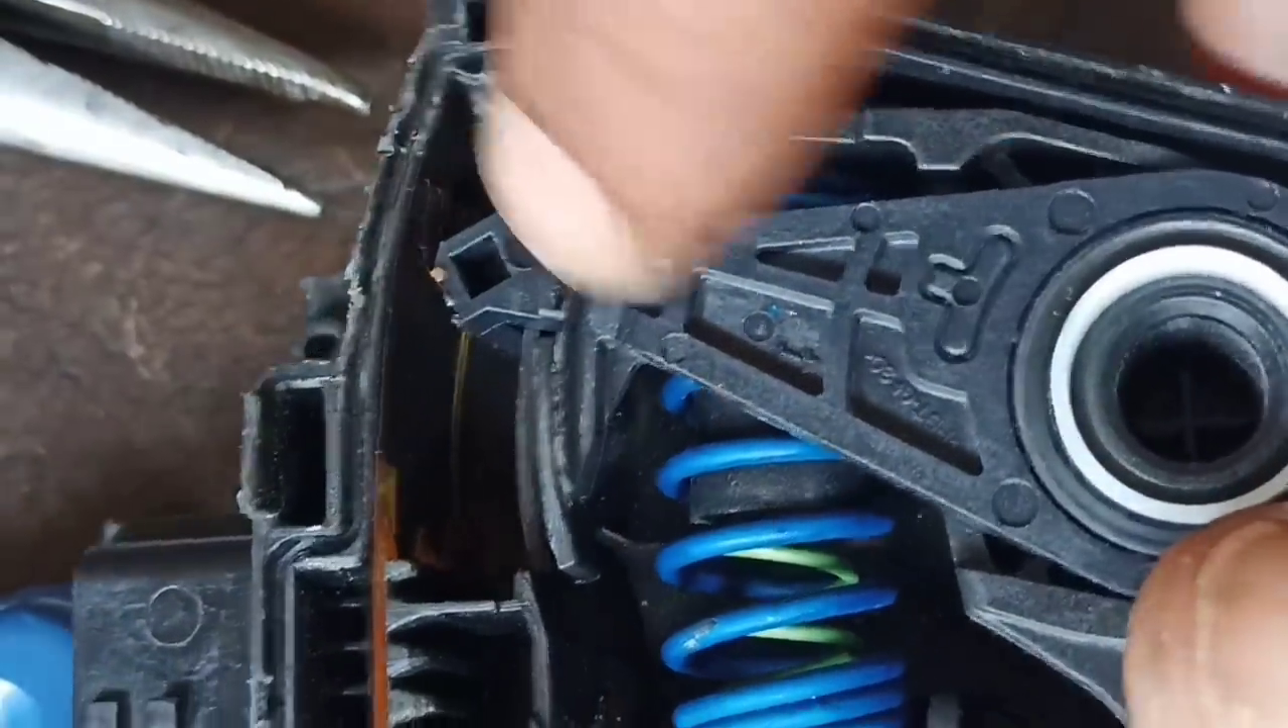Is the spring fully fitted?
Yes.